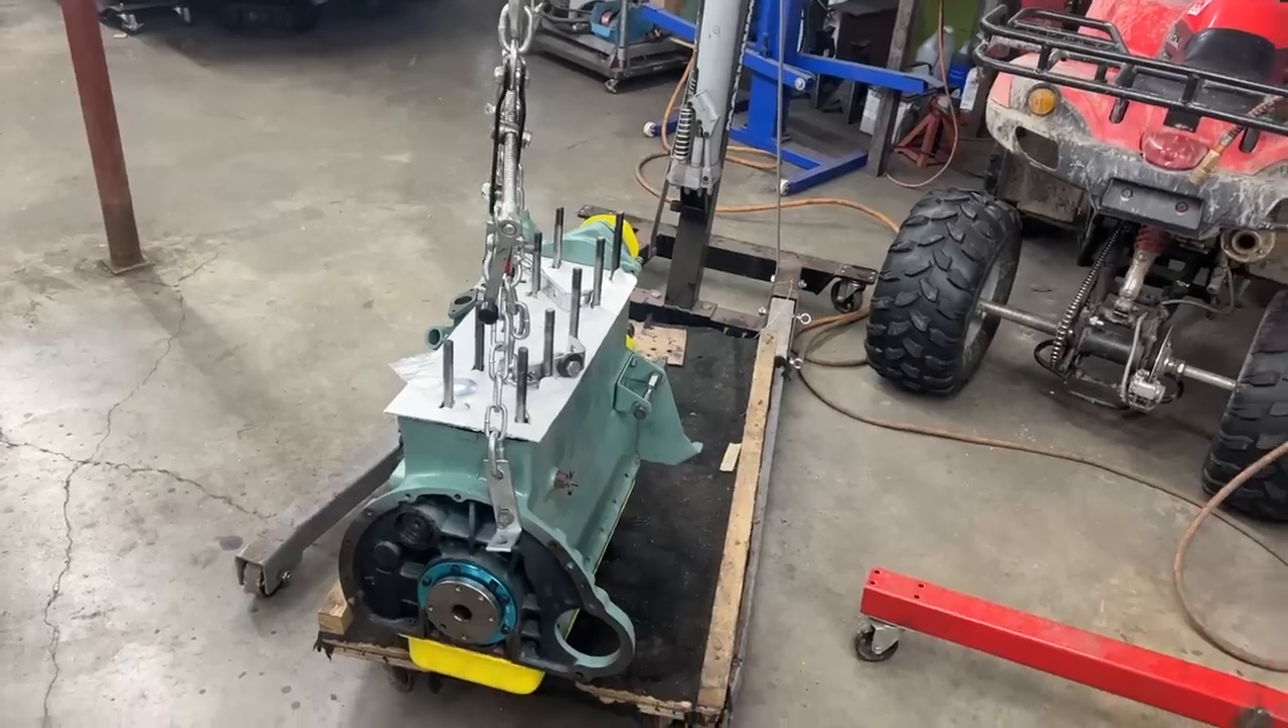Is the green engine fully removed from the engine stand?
Yes.